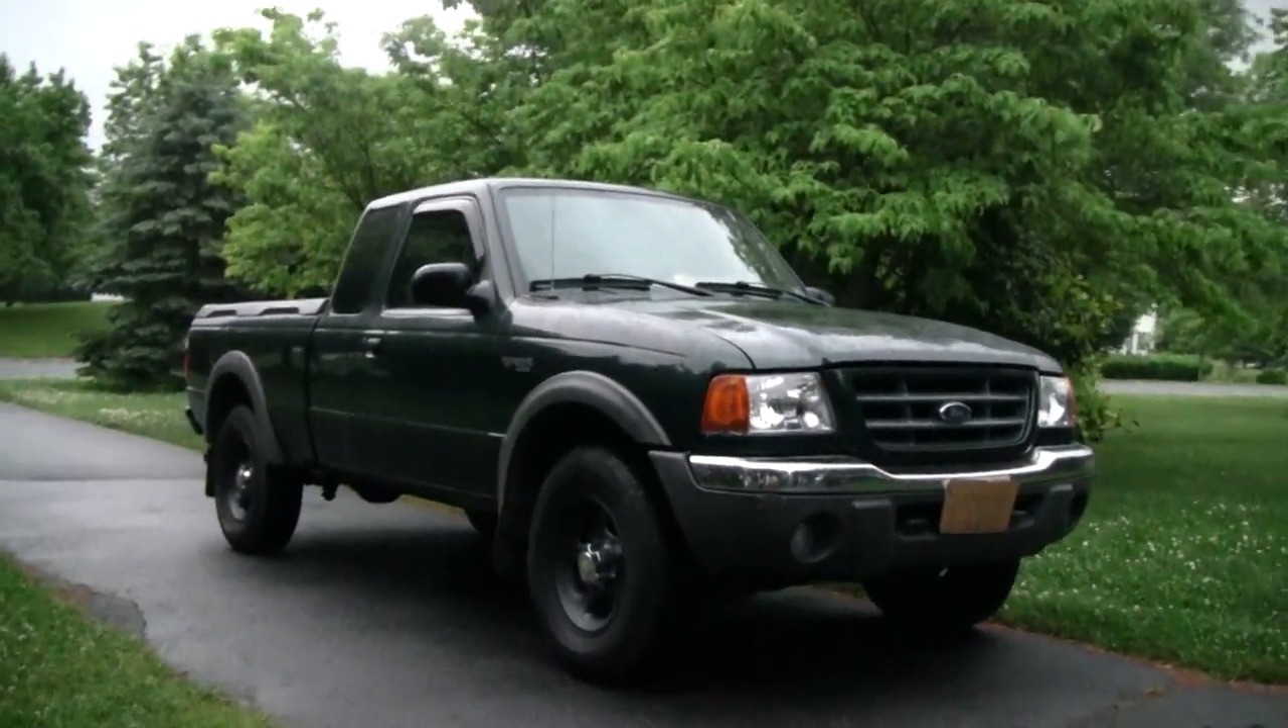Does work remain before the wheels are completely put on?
No.